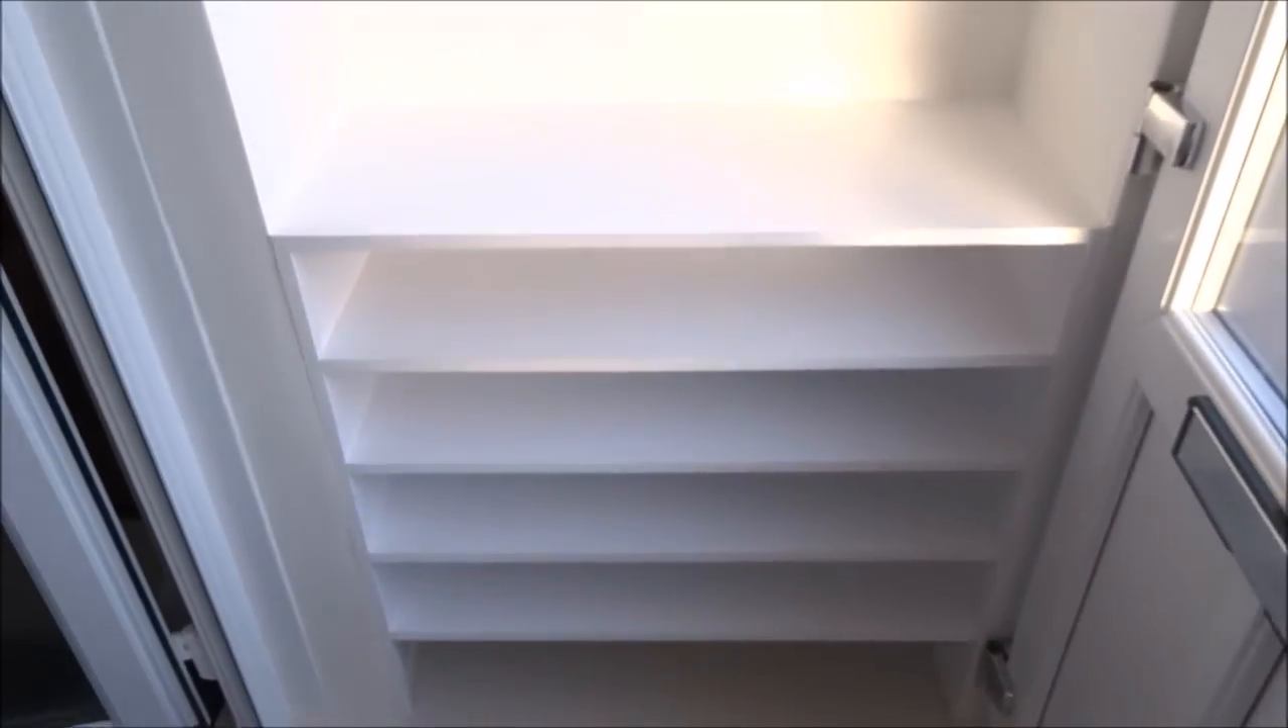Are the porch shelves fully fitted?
Yes.